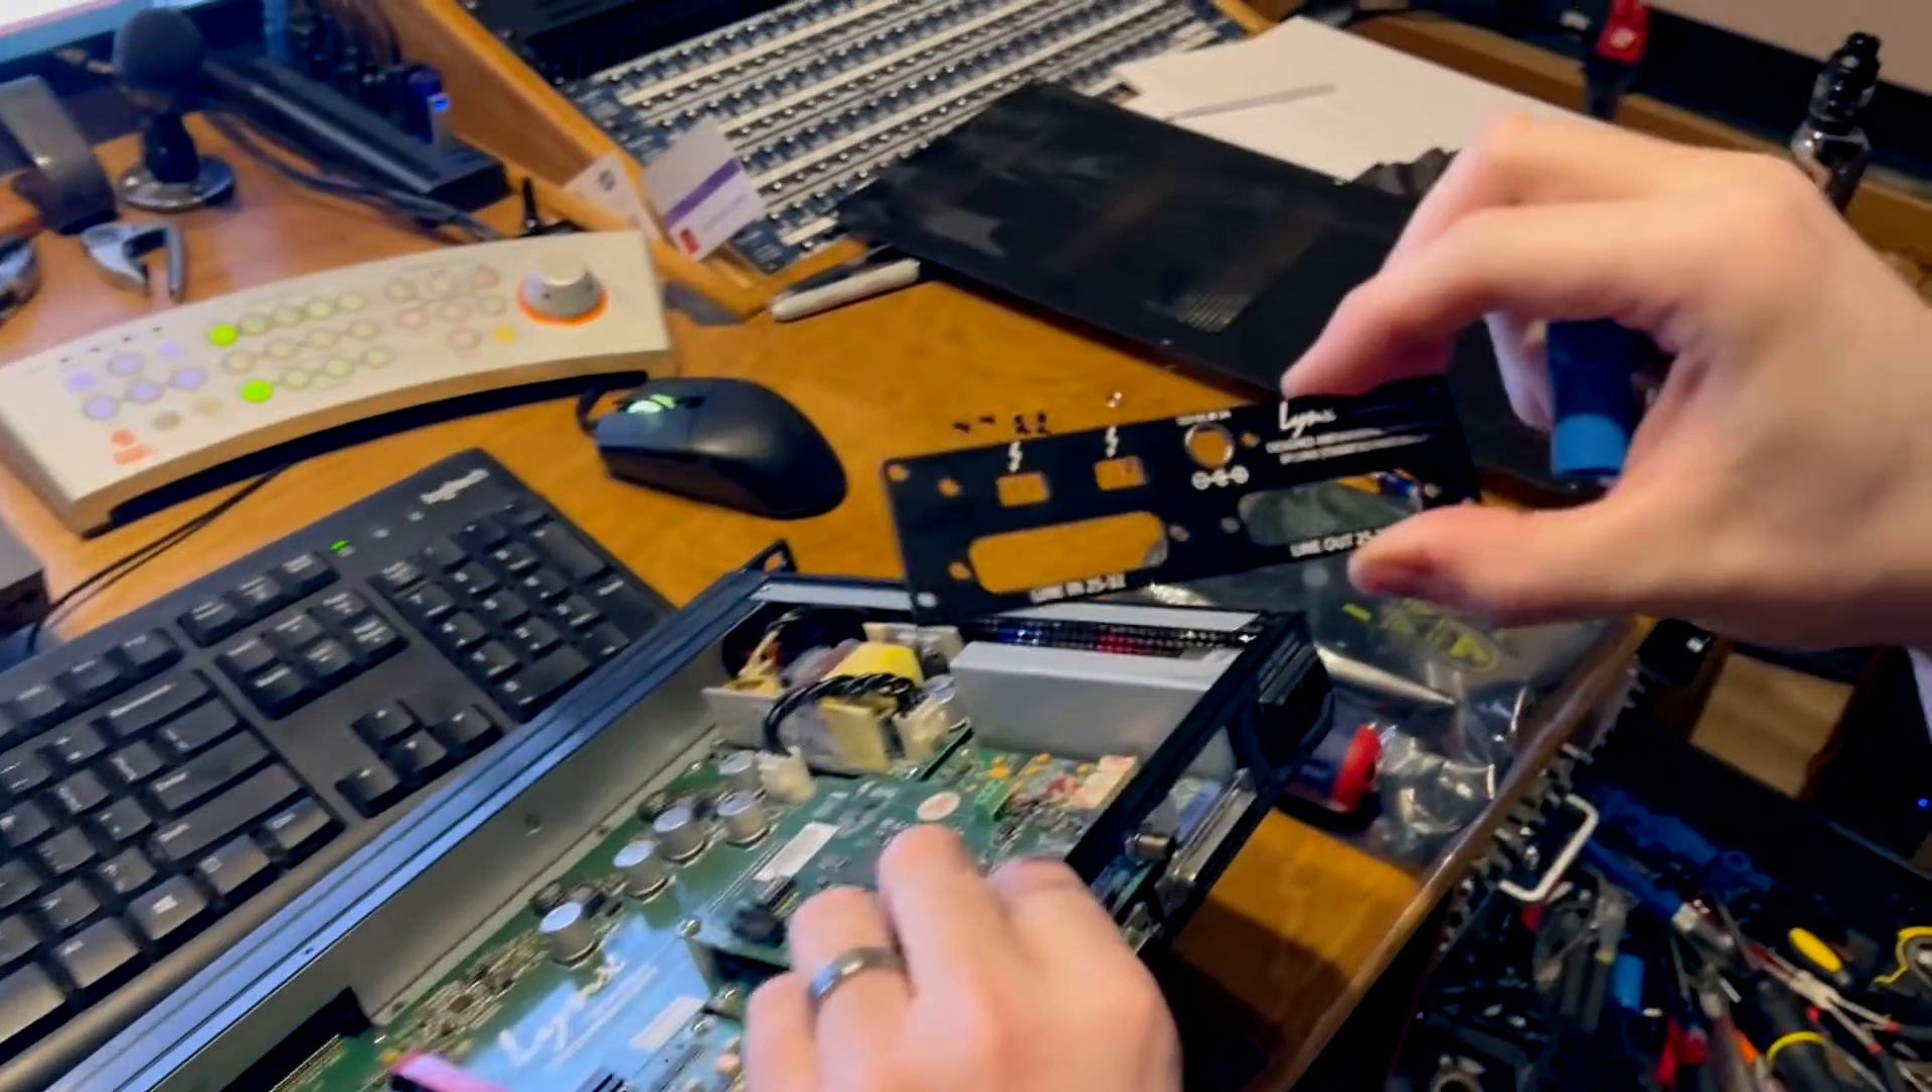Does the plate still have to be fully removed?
No.